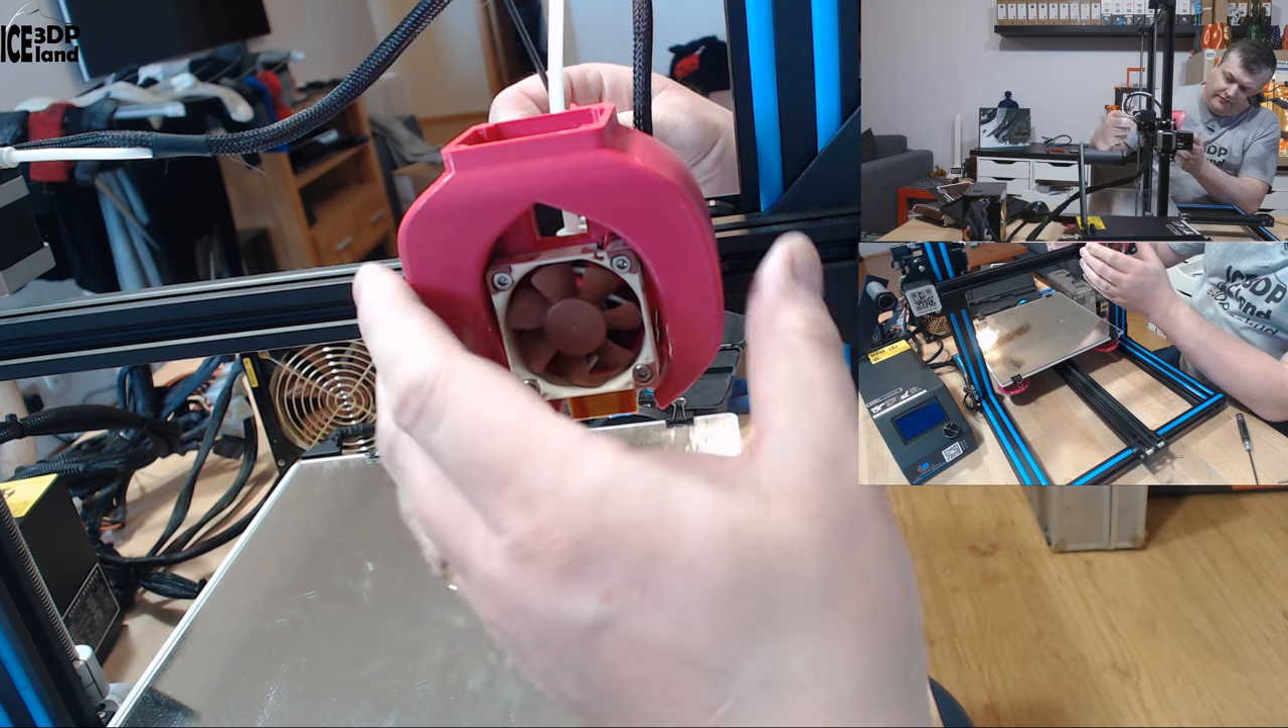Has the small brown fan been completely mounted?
Yes.